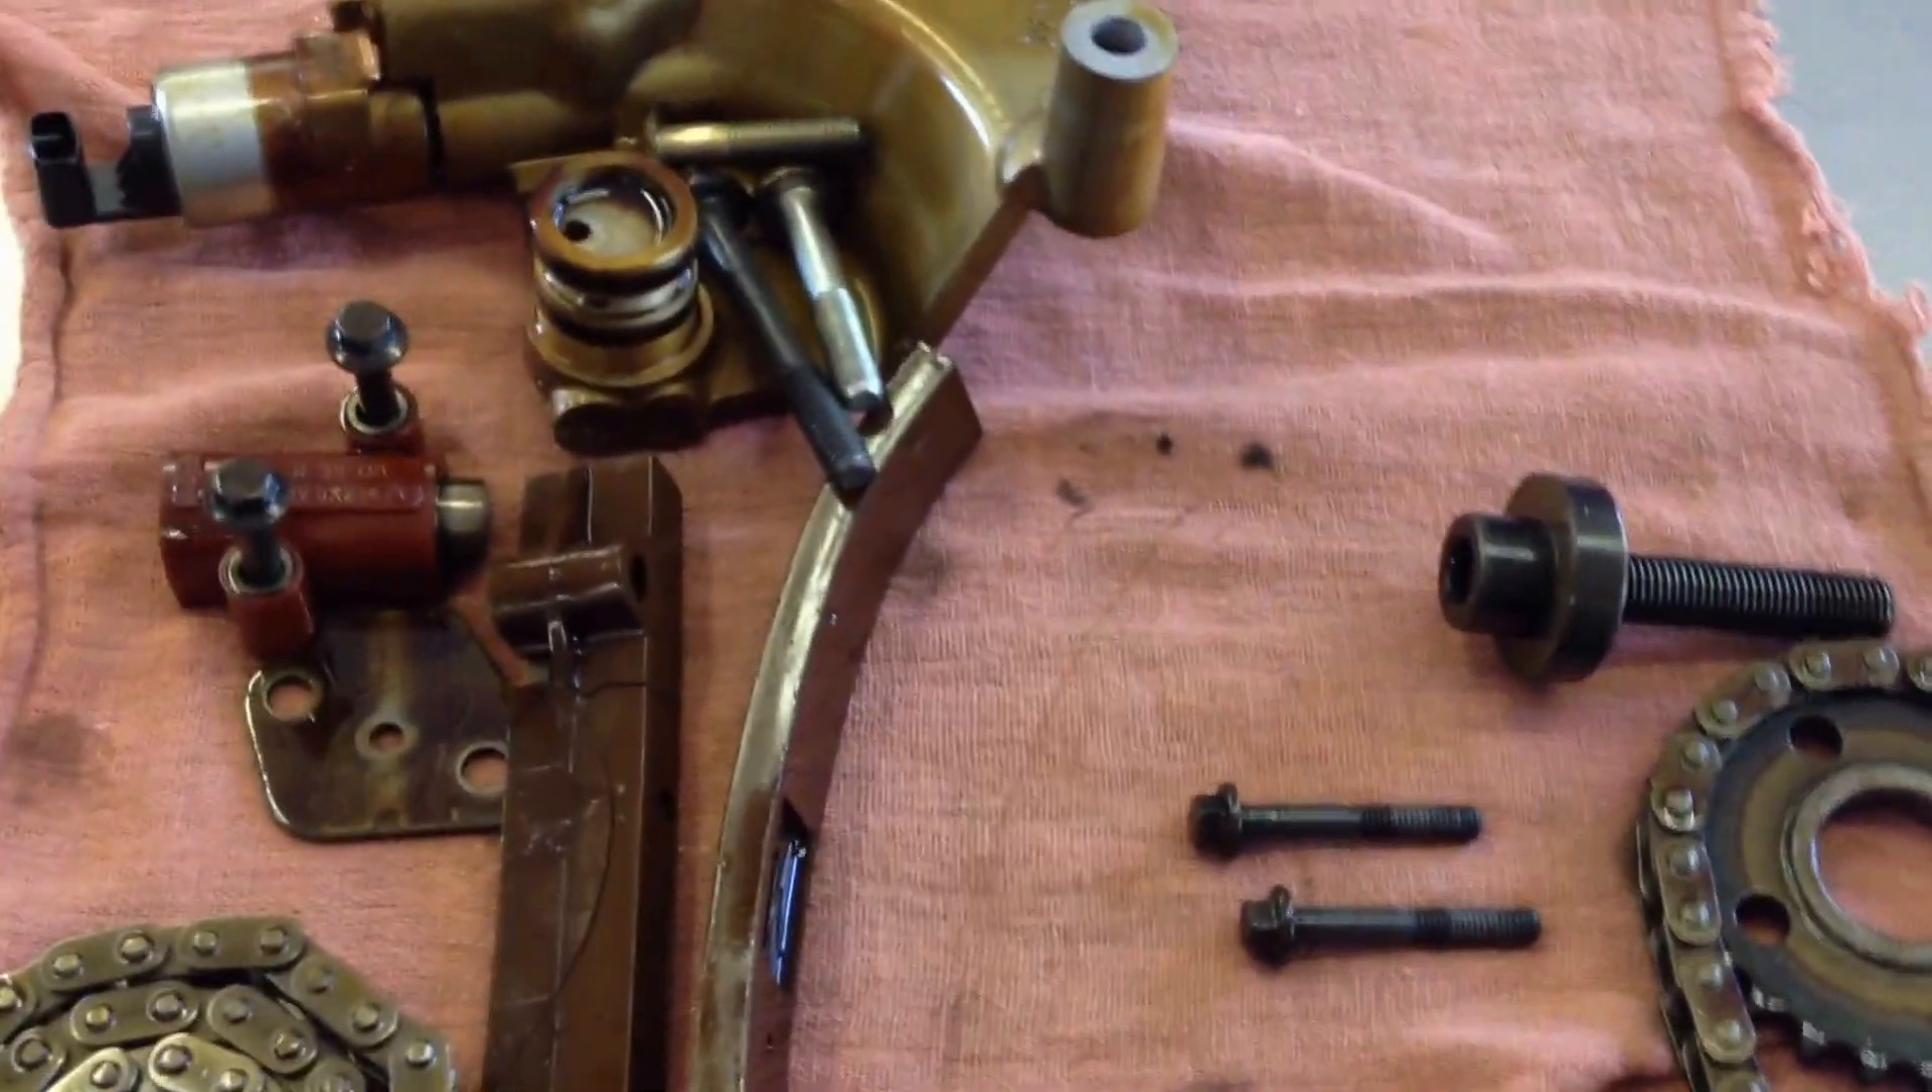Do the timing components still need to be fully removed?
No.